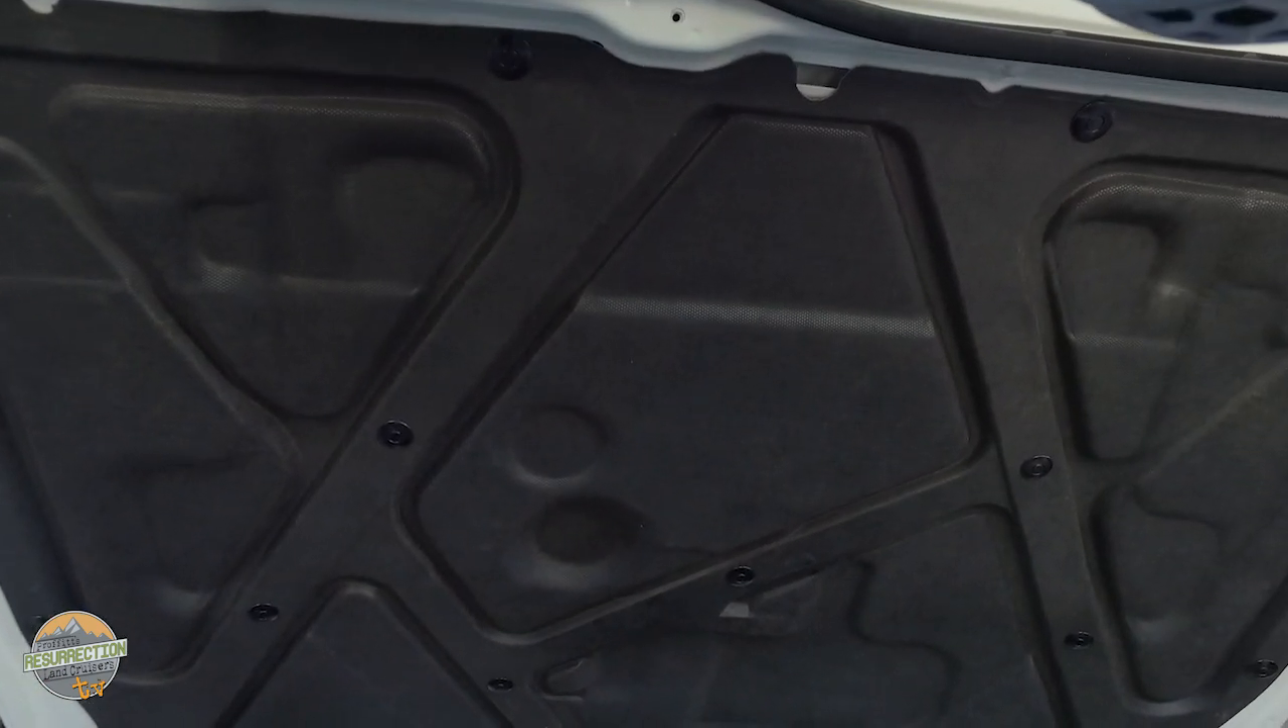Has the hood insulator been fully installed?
Yes.